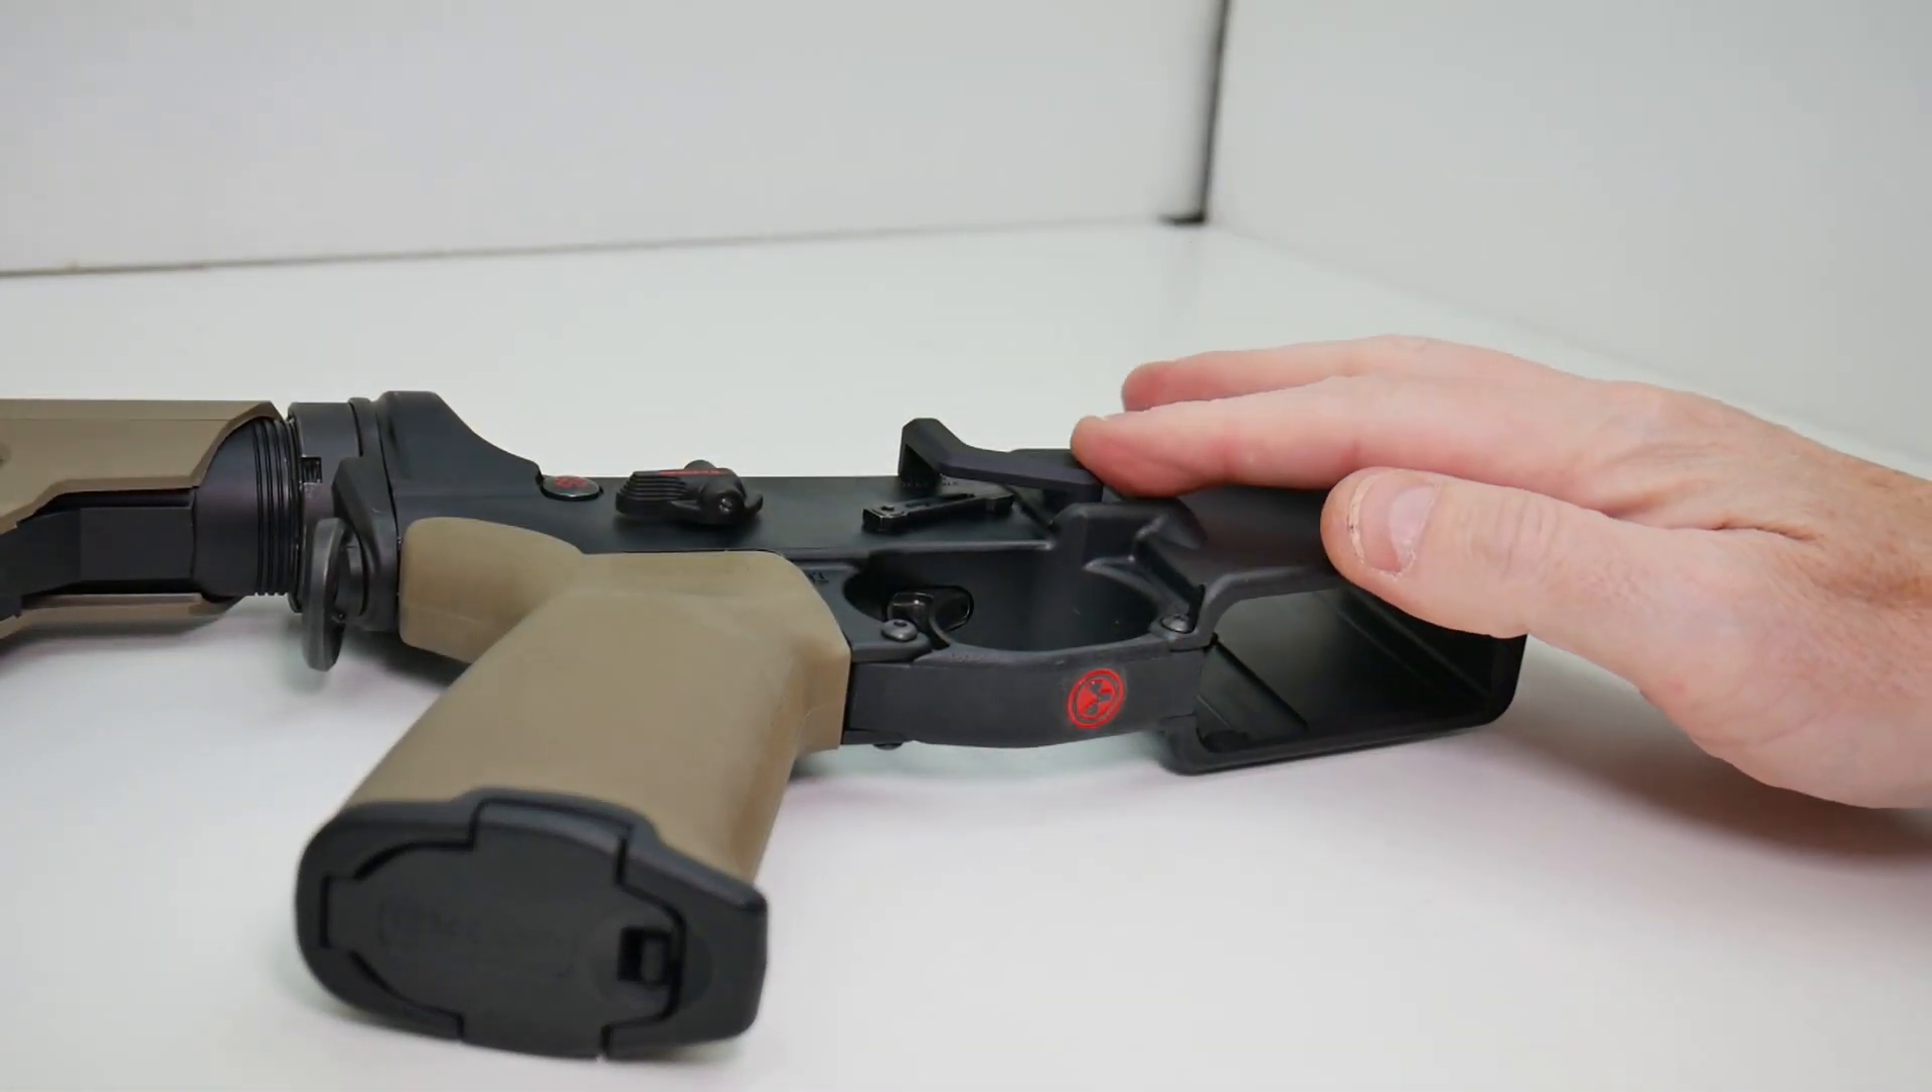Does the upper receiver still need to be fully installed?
Yes.